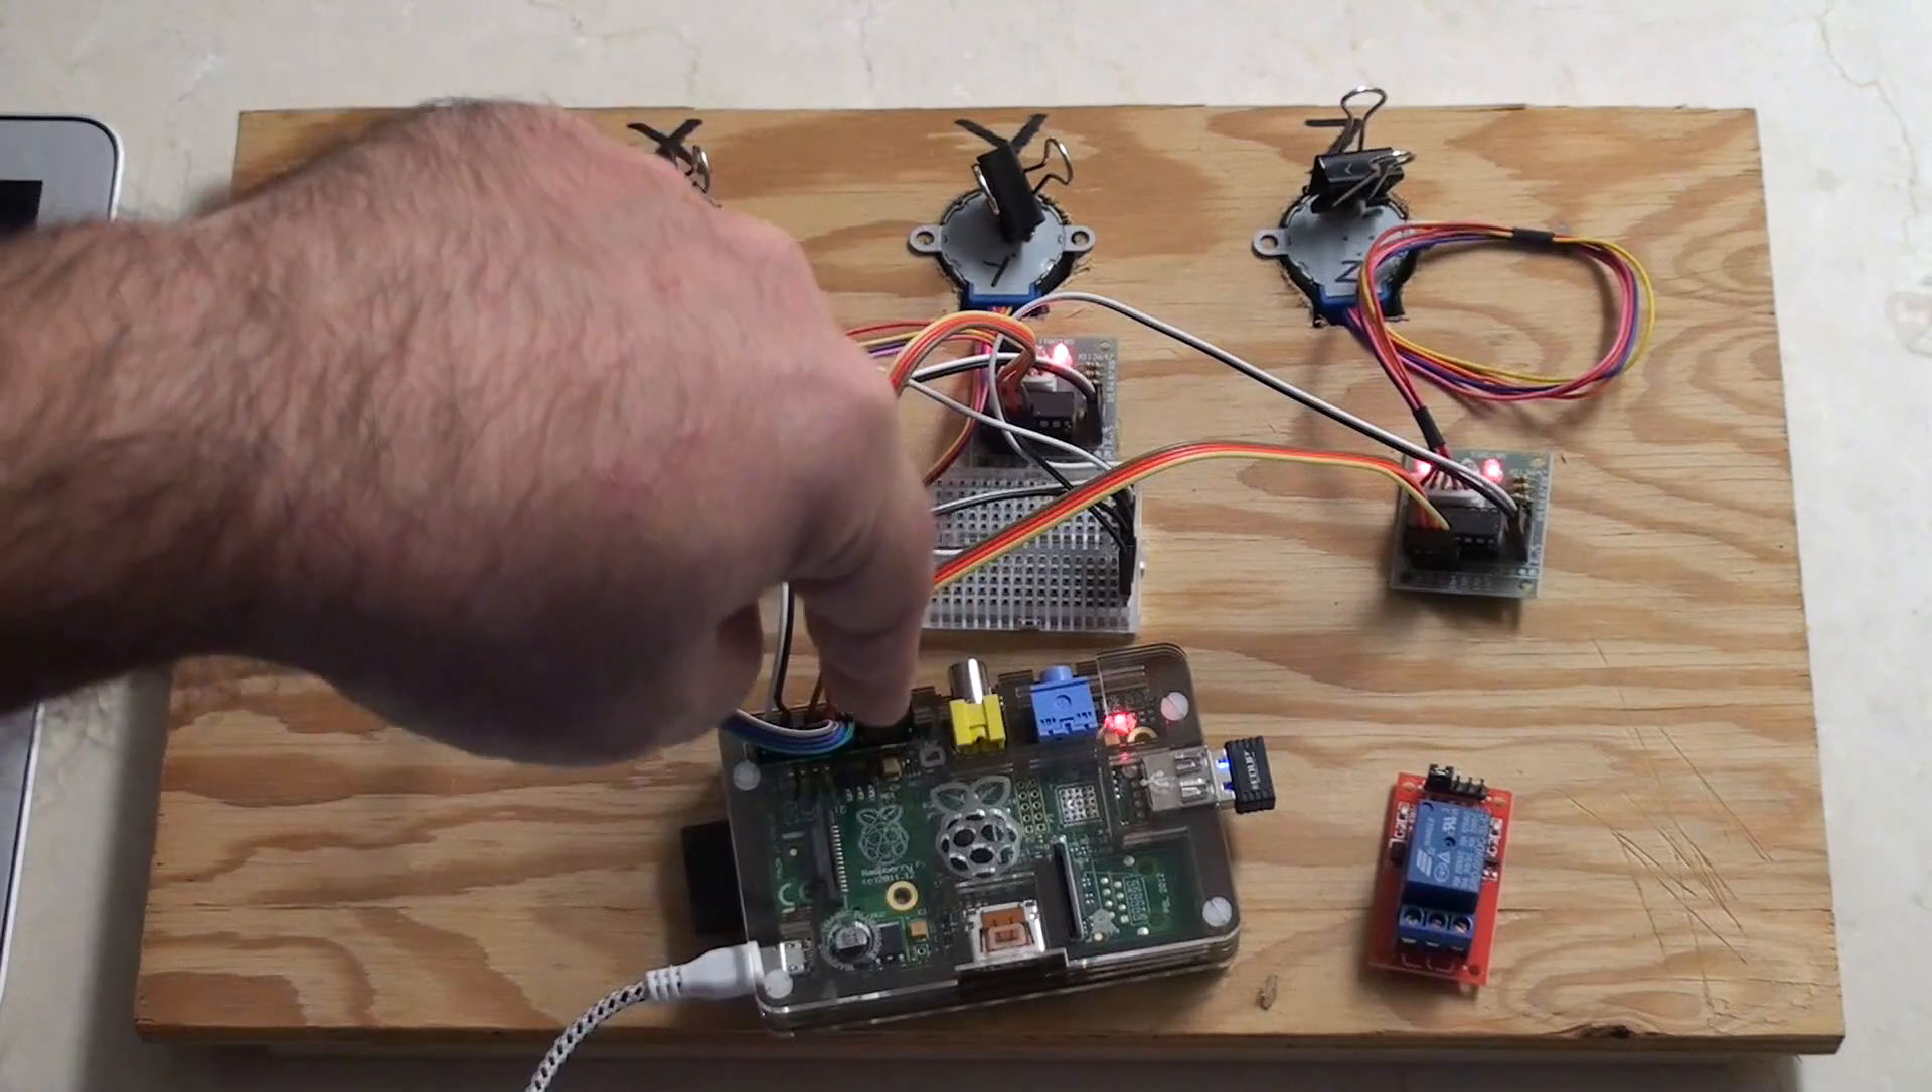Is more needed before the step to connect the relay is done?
Yes.